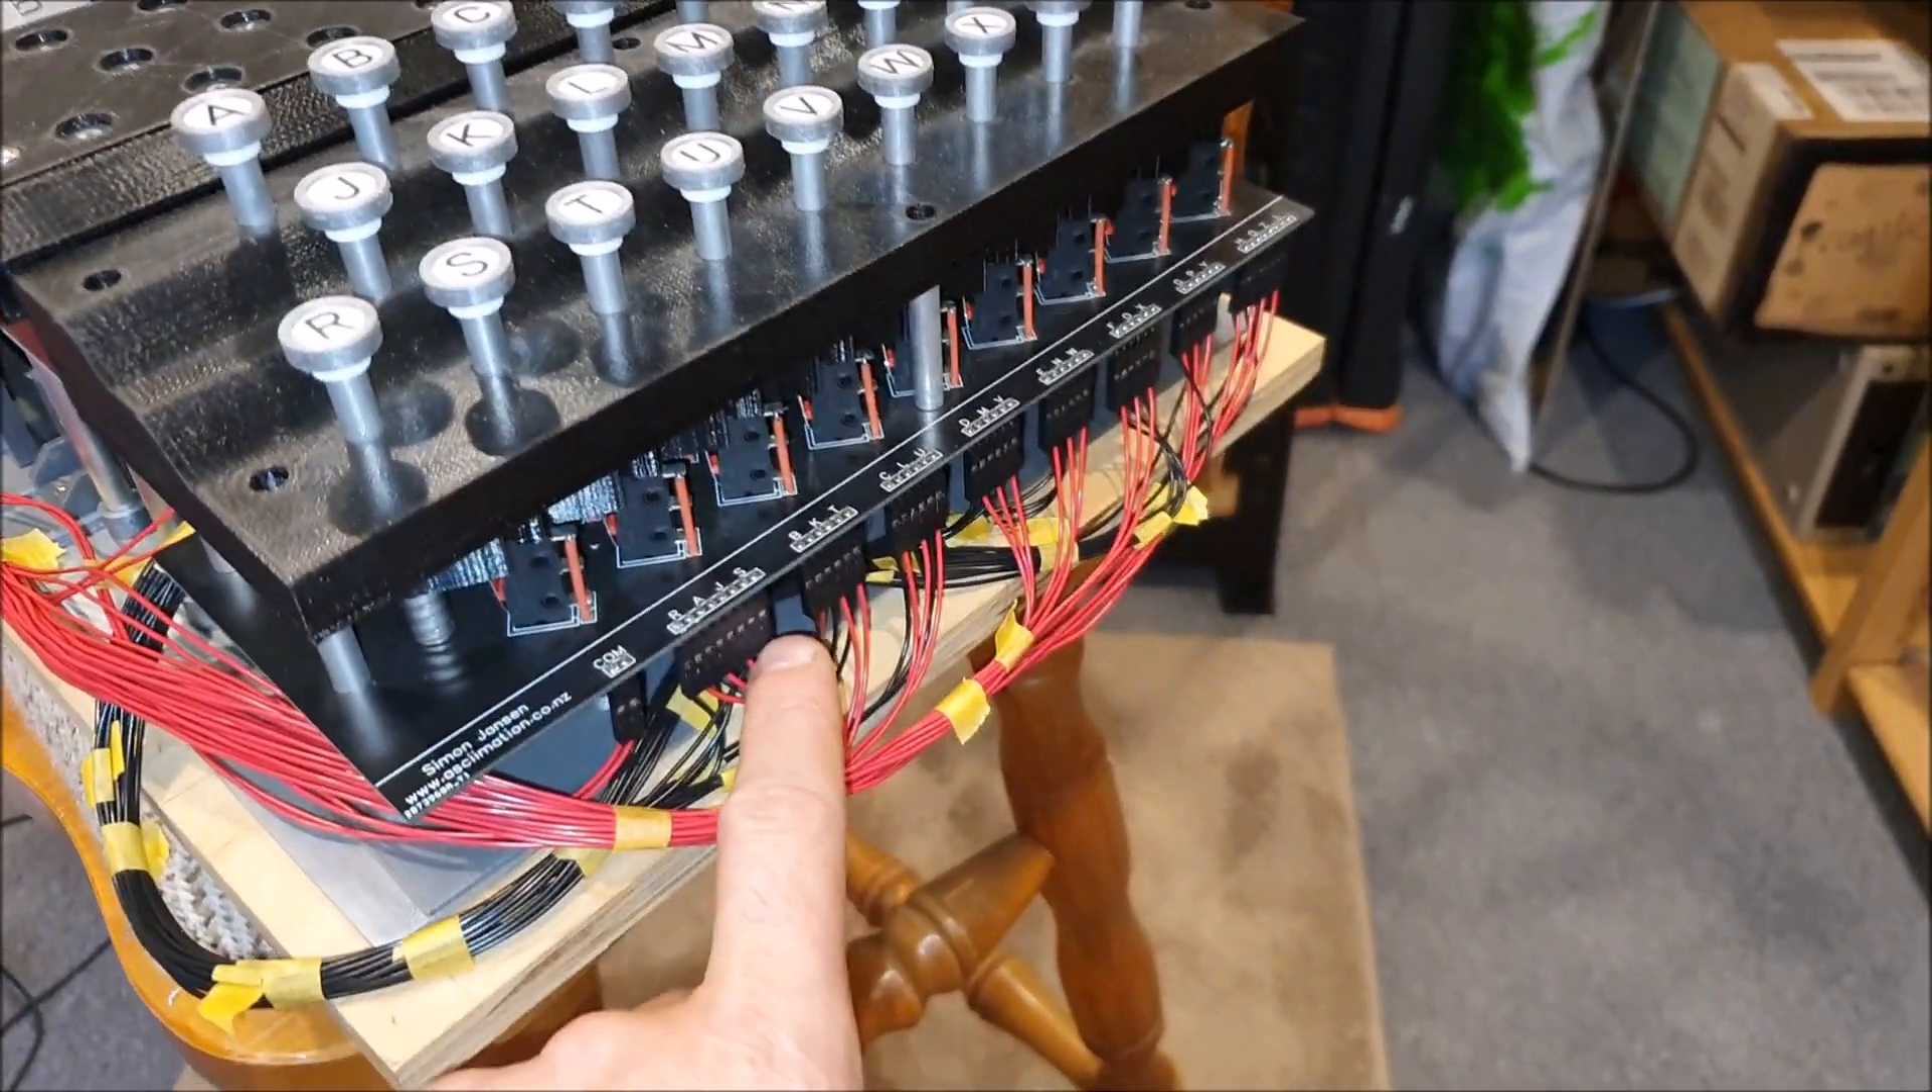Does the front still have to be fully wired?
No.